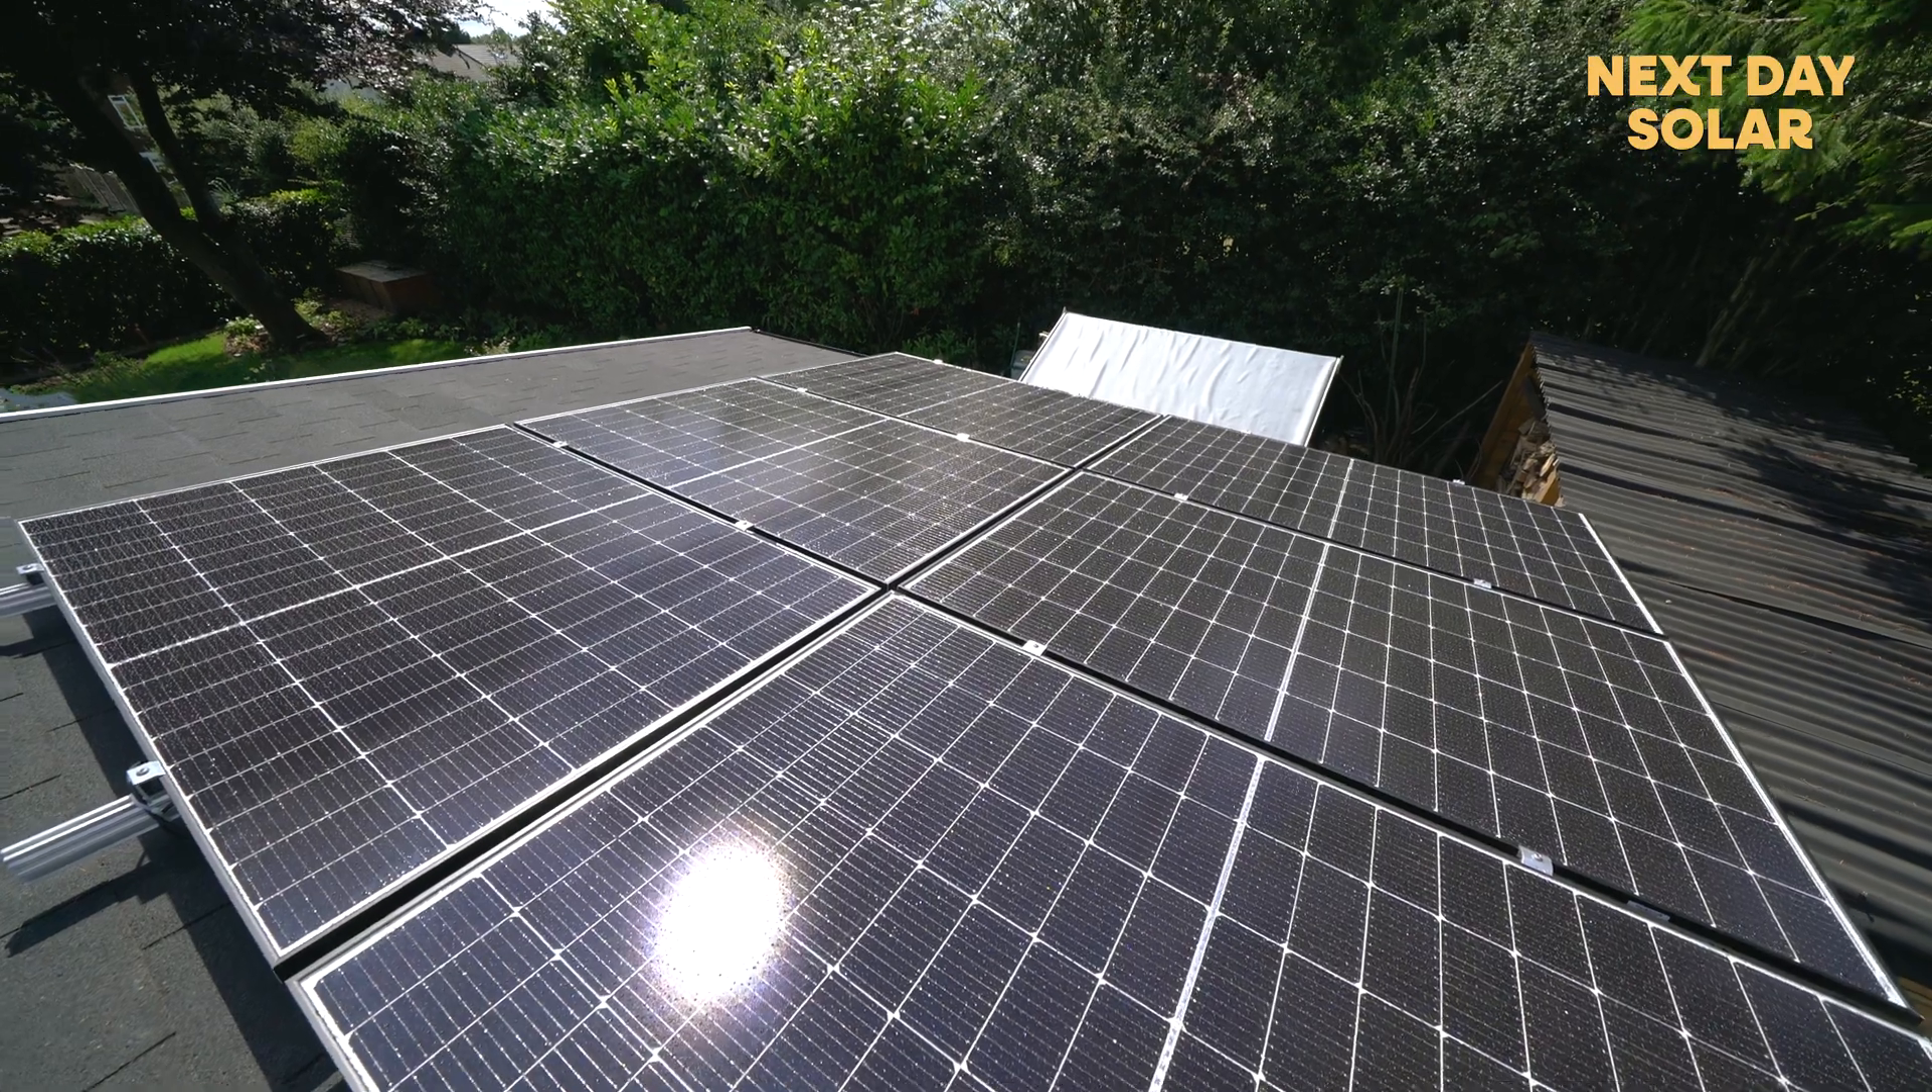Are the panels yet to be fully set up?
No.